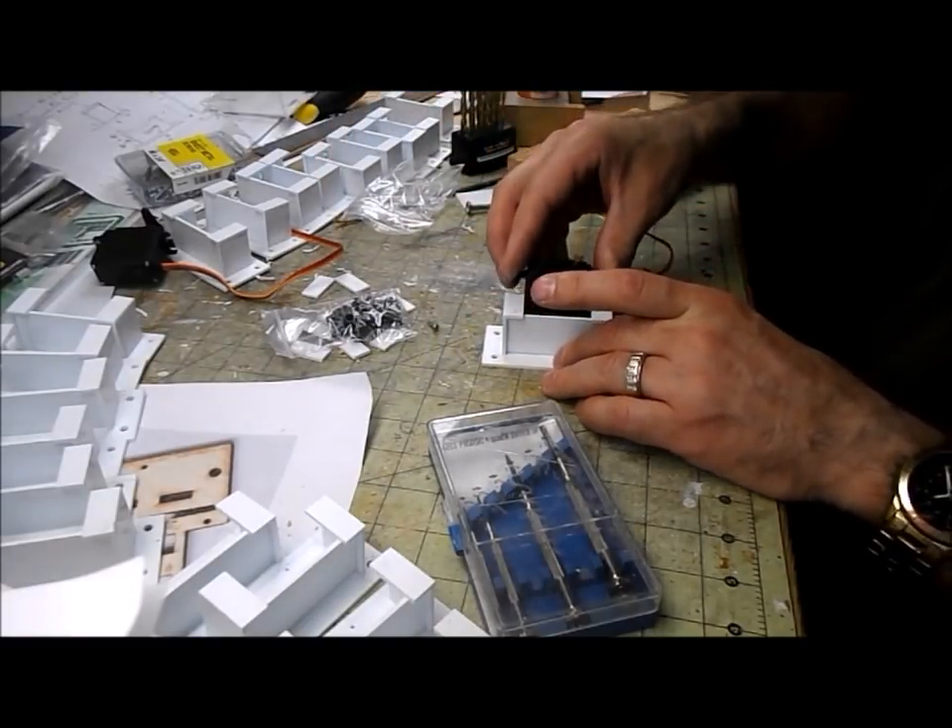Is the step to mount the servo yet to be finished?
Yes.